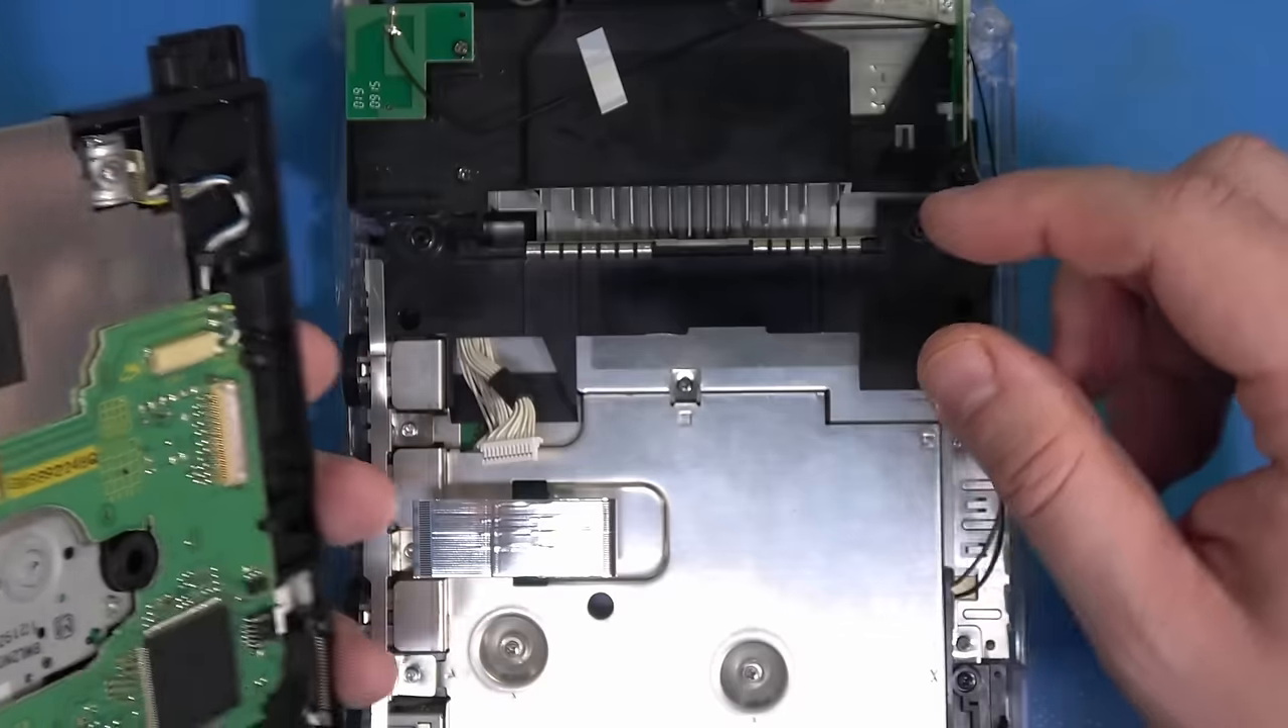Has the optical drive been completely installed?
No.